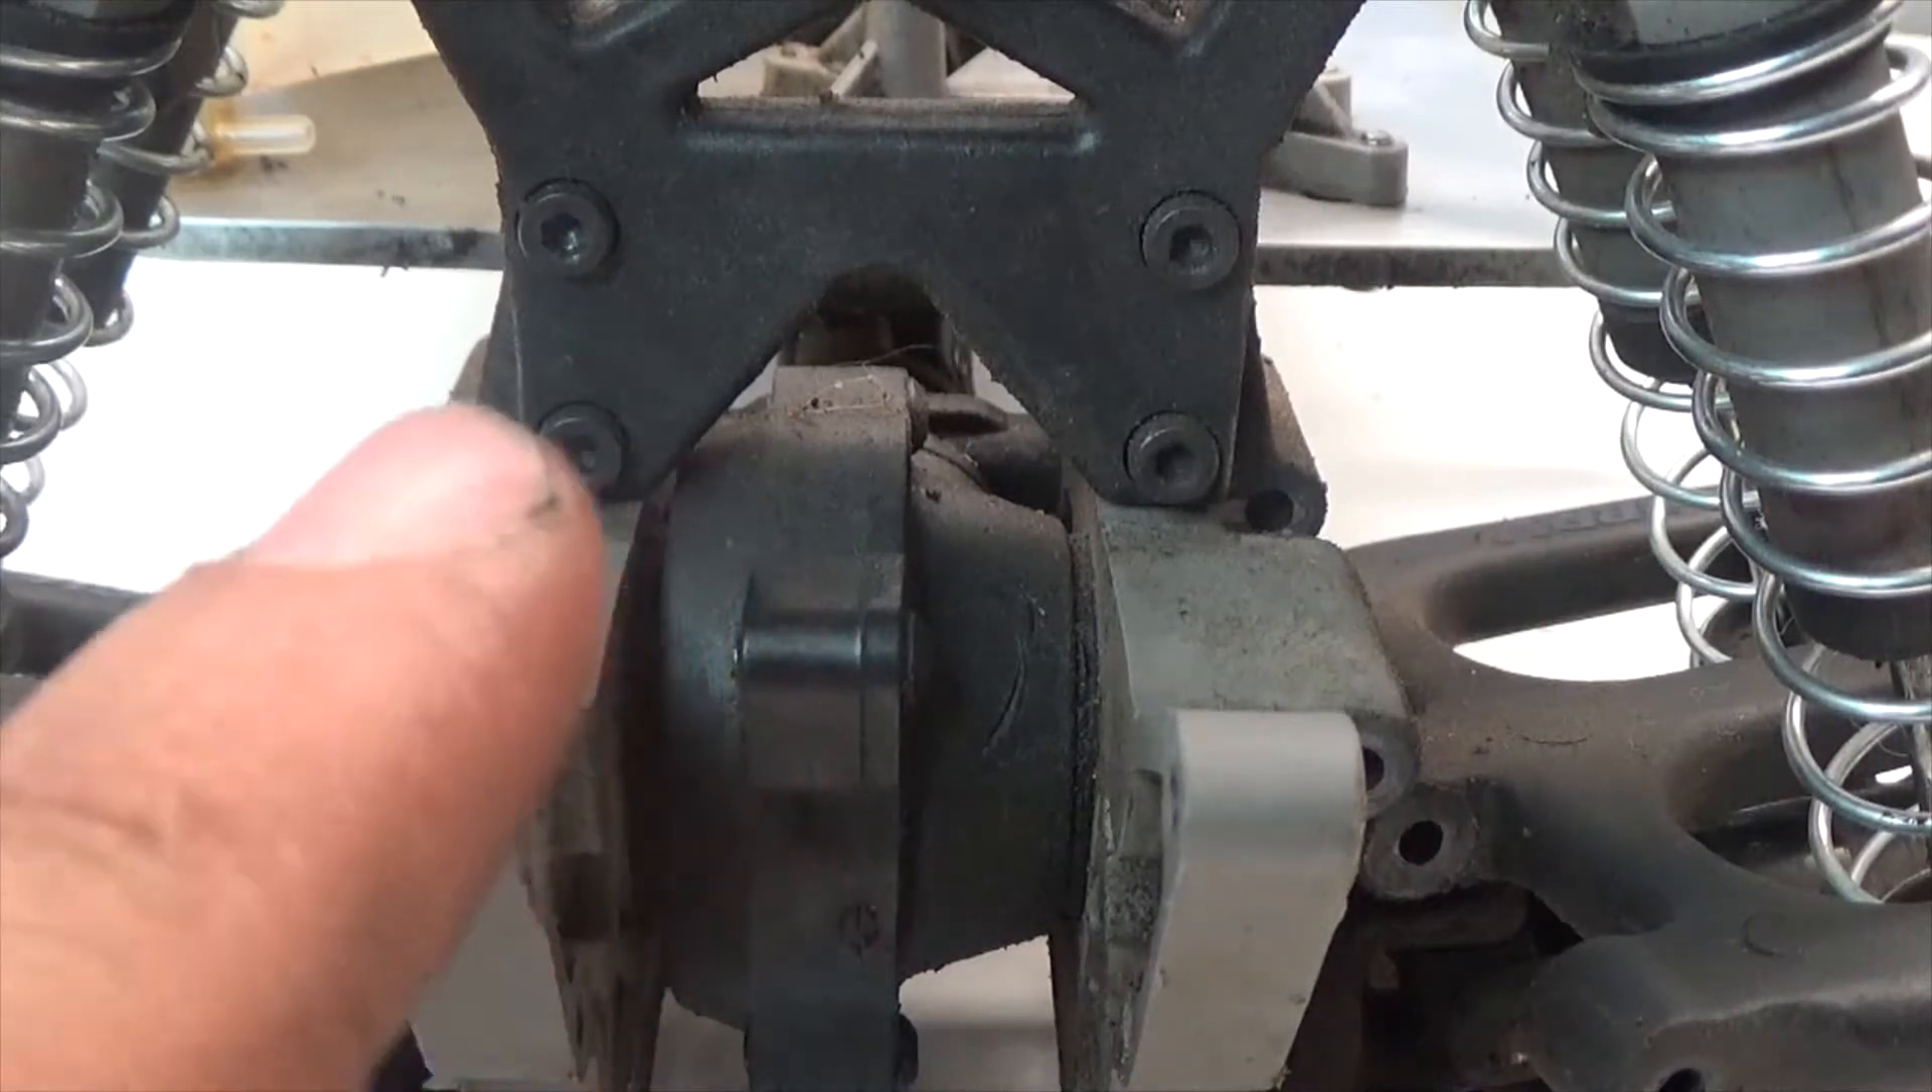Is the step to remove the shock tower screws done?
No.